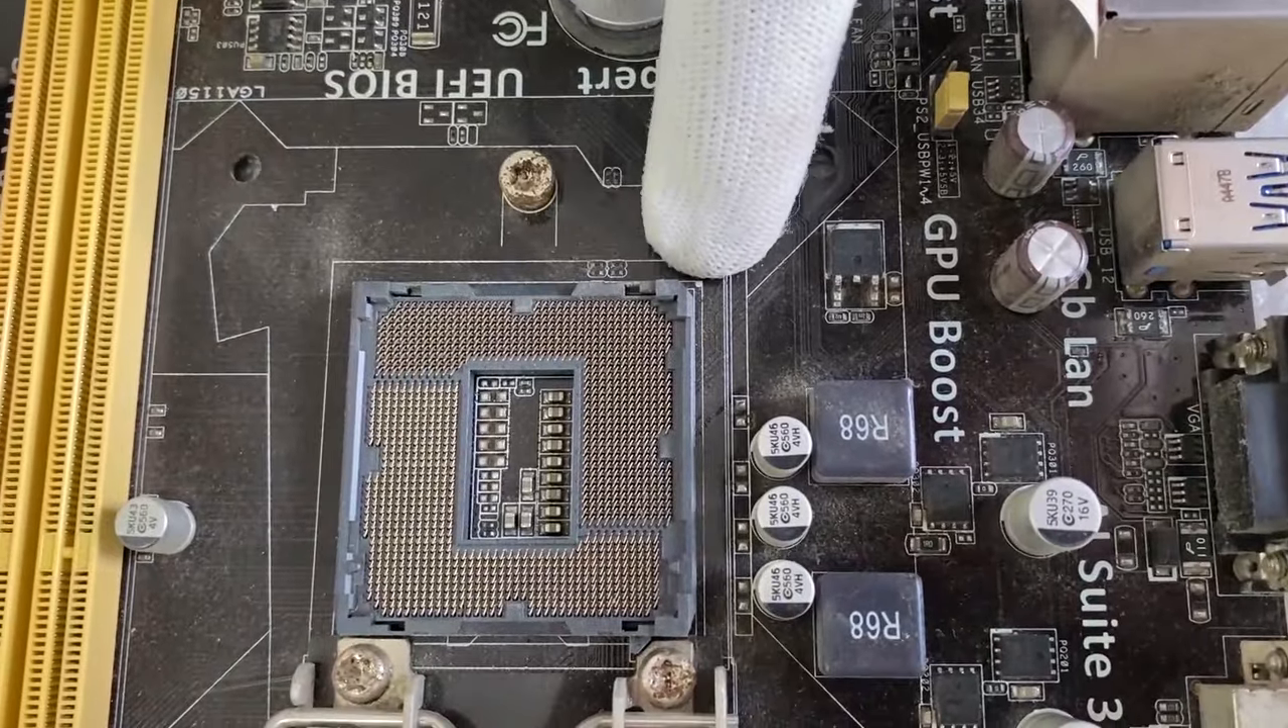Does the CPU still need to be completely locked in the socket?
Yes.